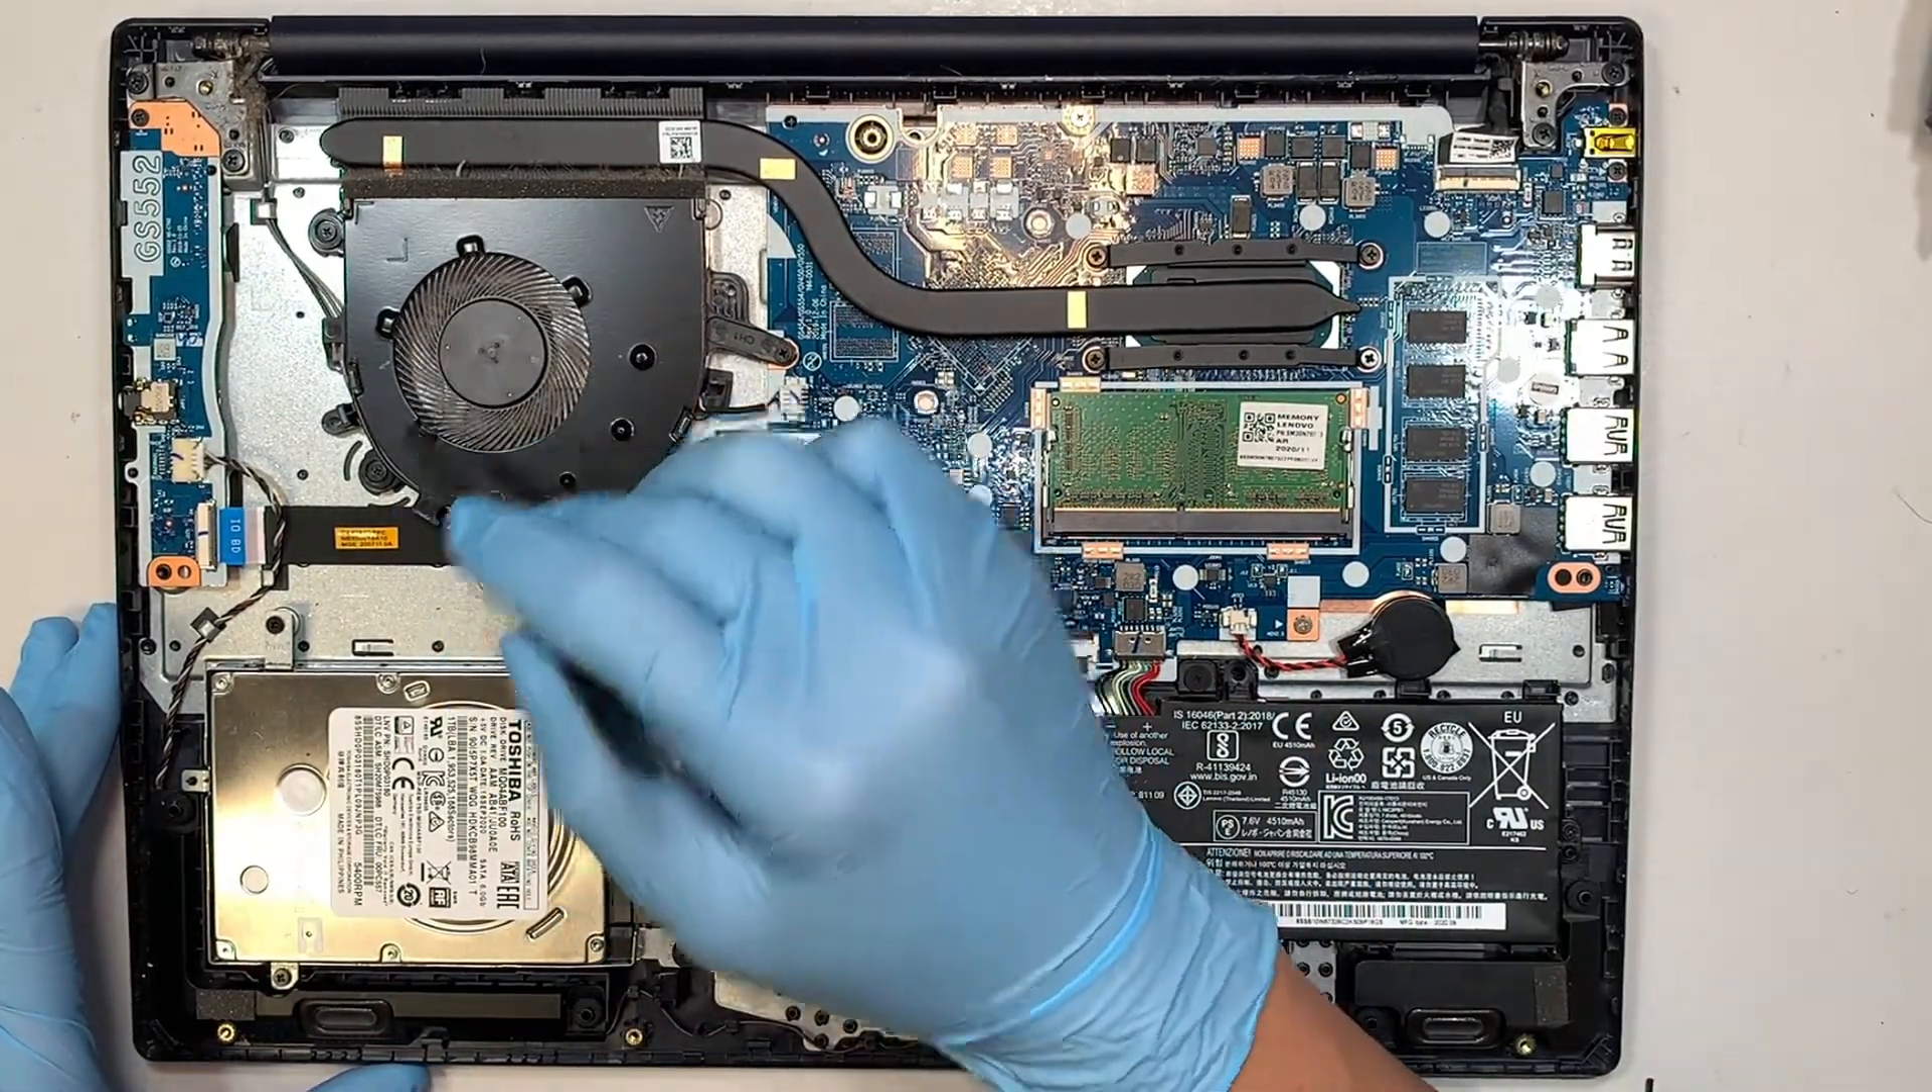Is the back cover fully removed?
Yes.